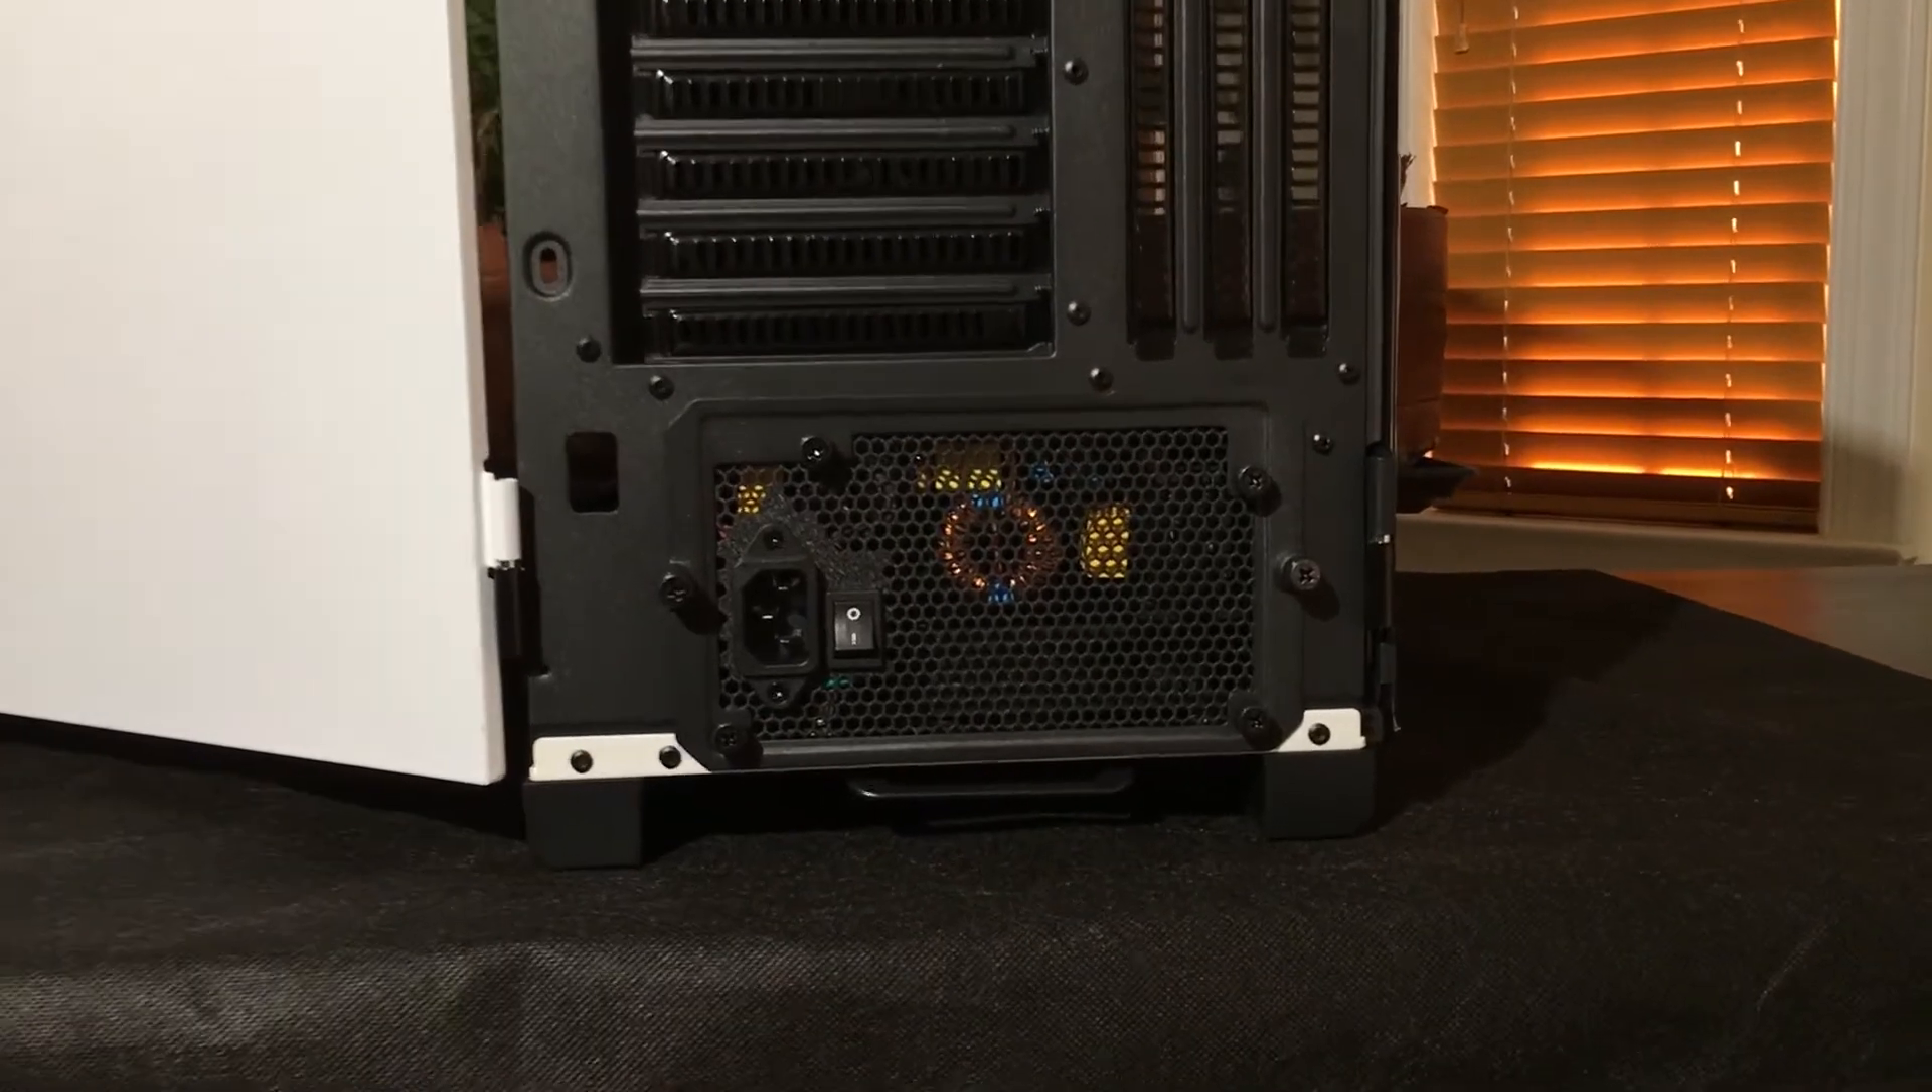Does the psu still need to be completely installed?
No.